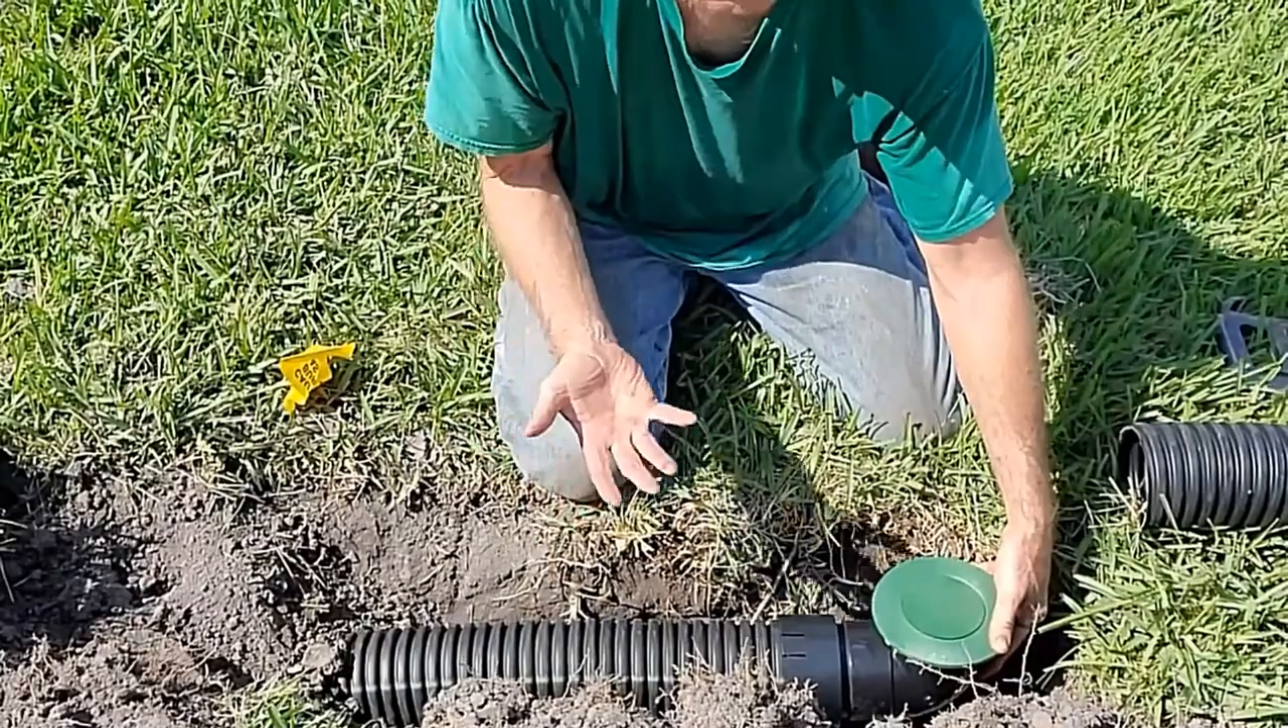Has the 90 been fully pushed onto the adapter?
Yes.